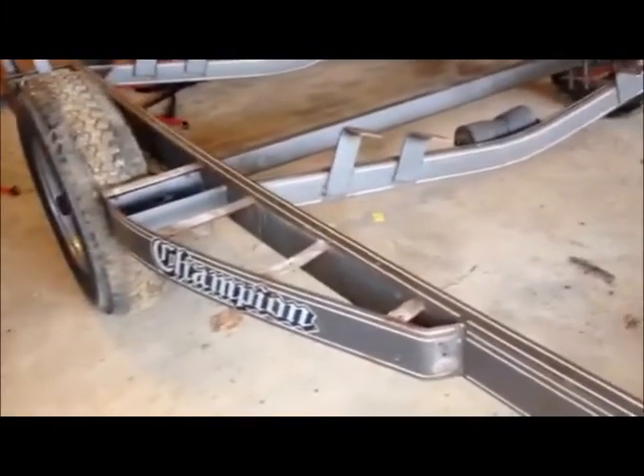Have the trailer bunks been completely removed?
Yes.